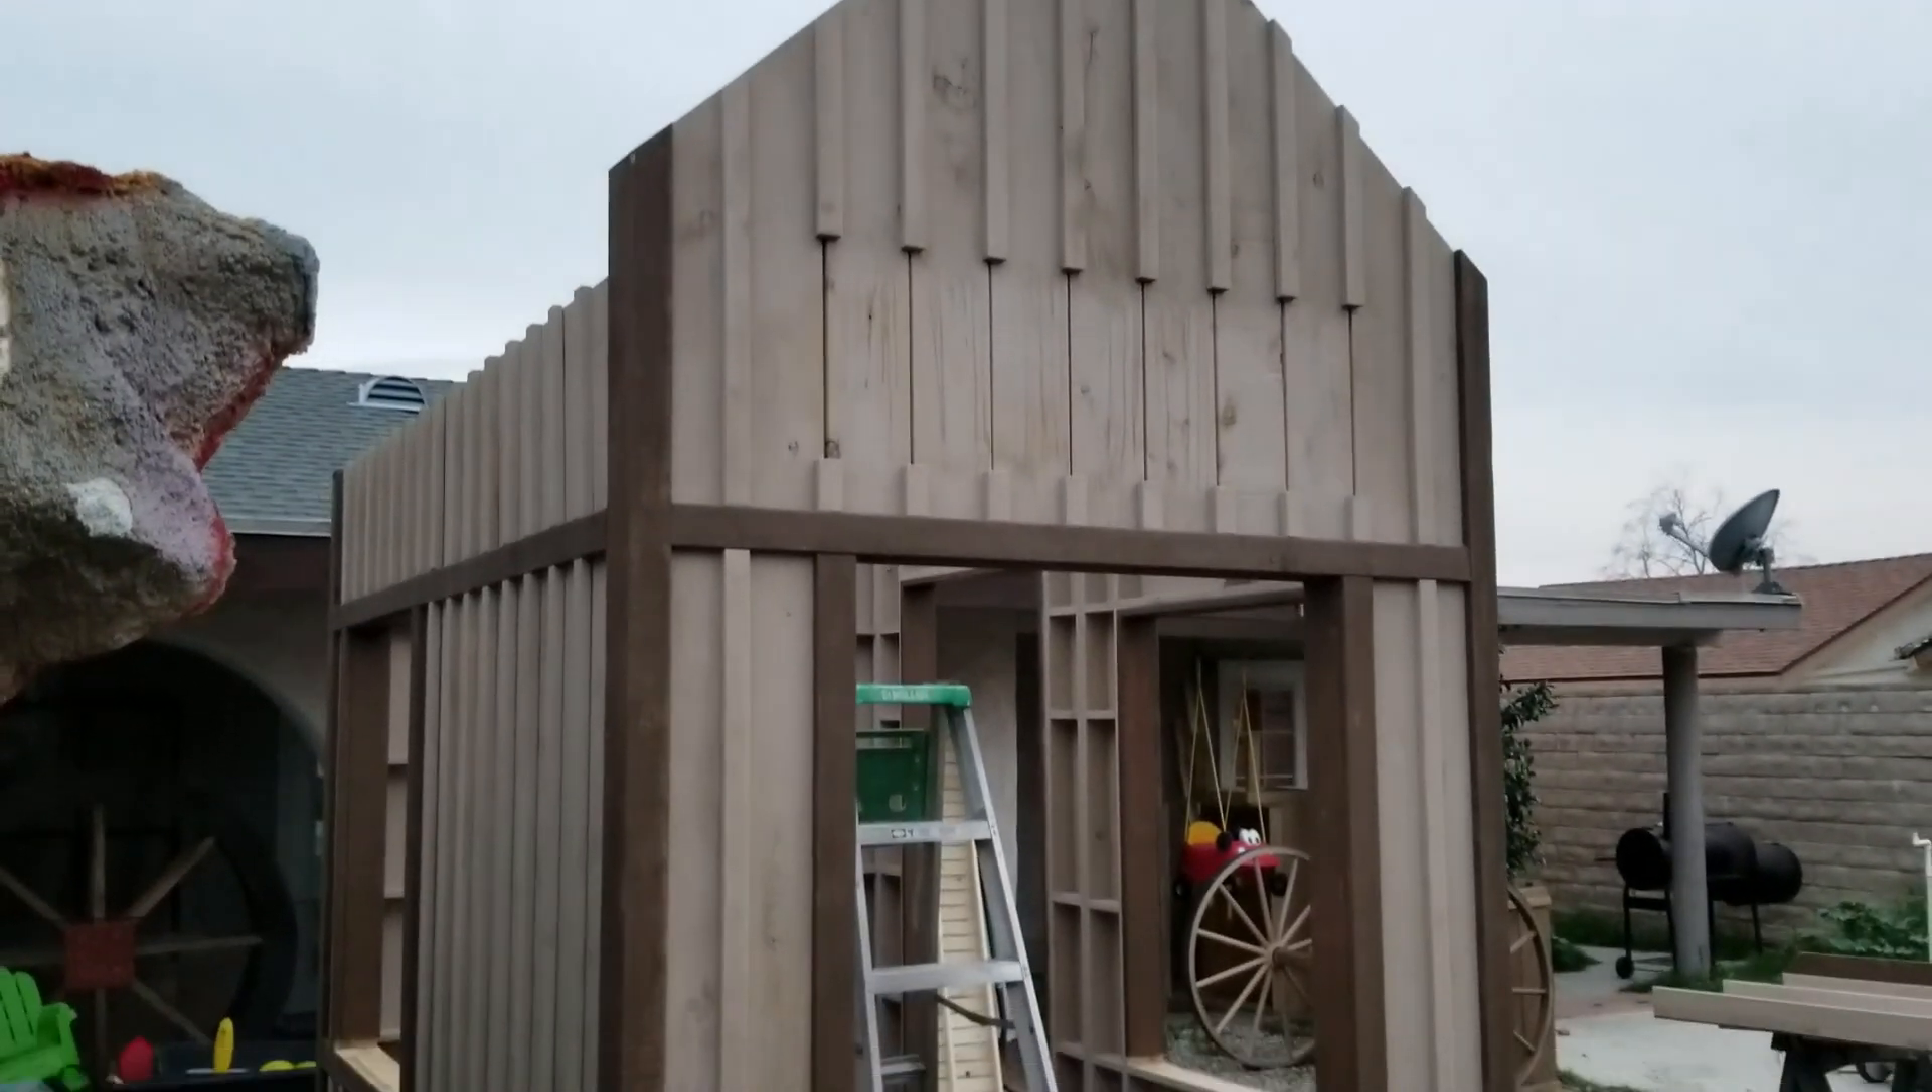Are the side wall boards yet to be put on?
No.